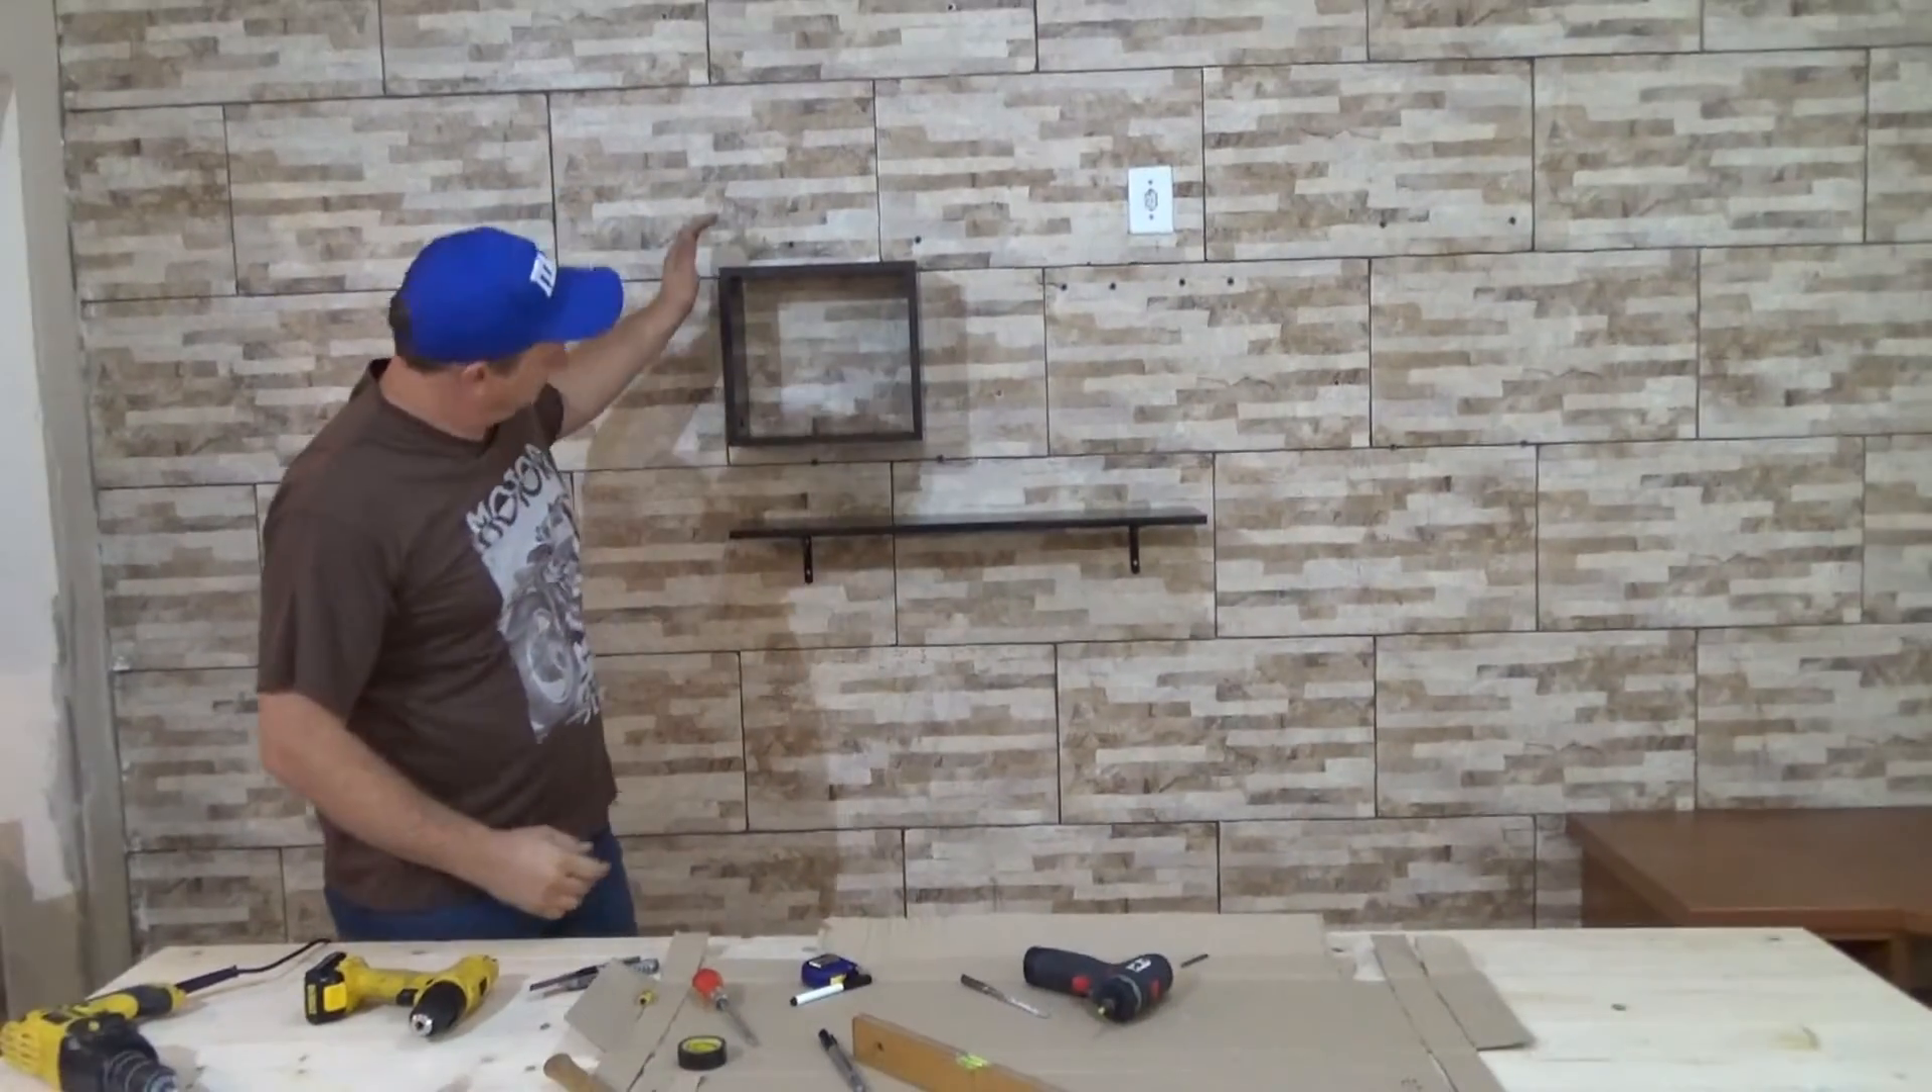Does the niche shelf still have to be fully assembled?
No.